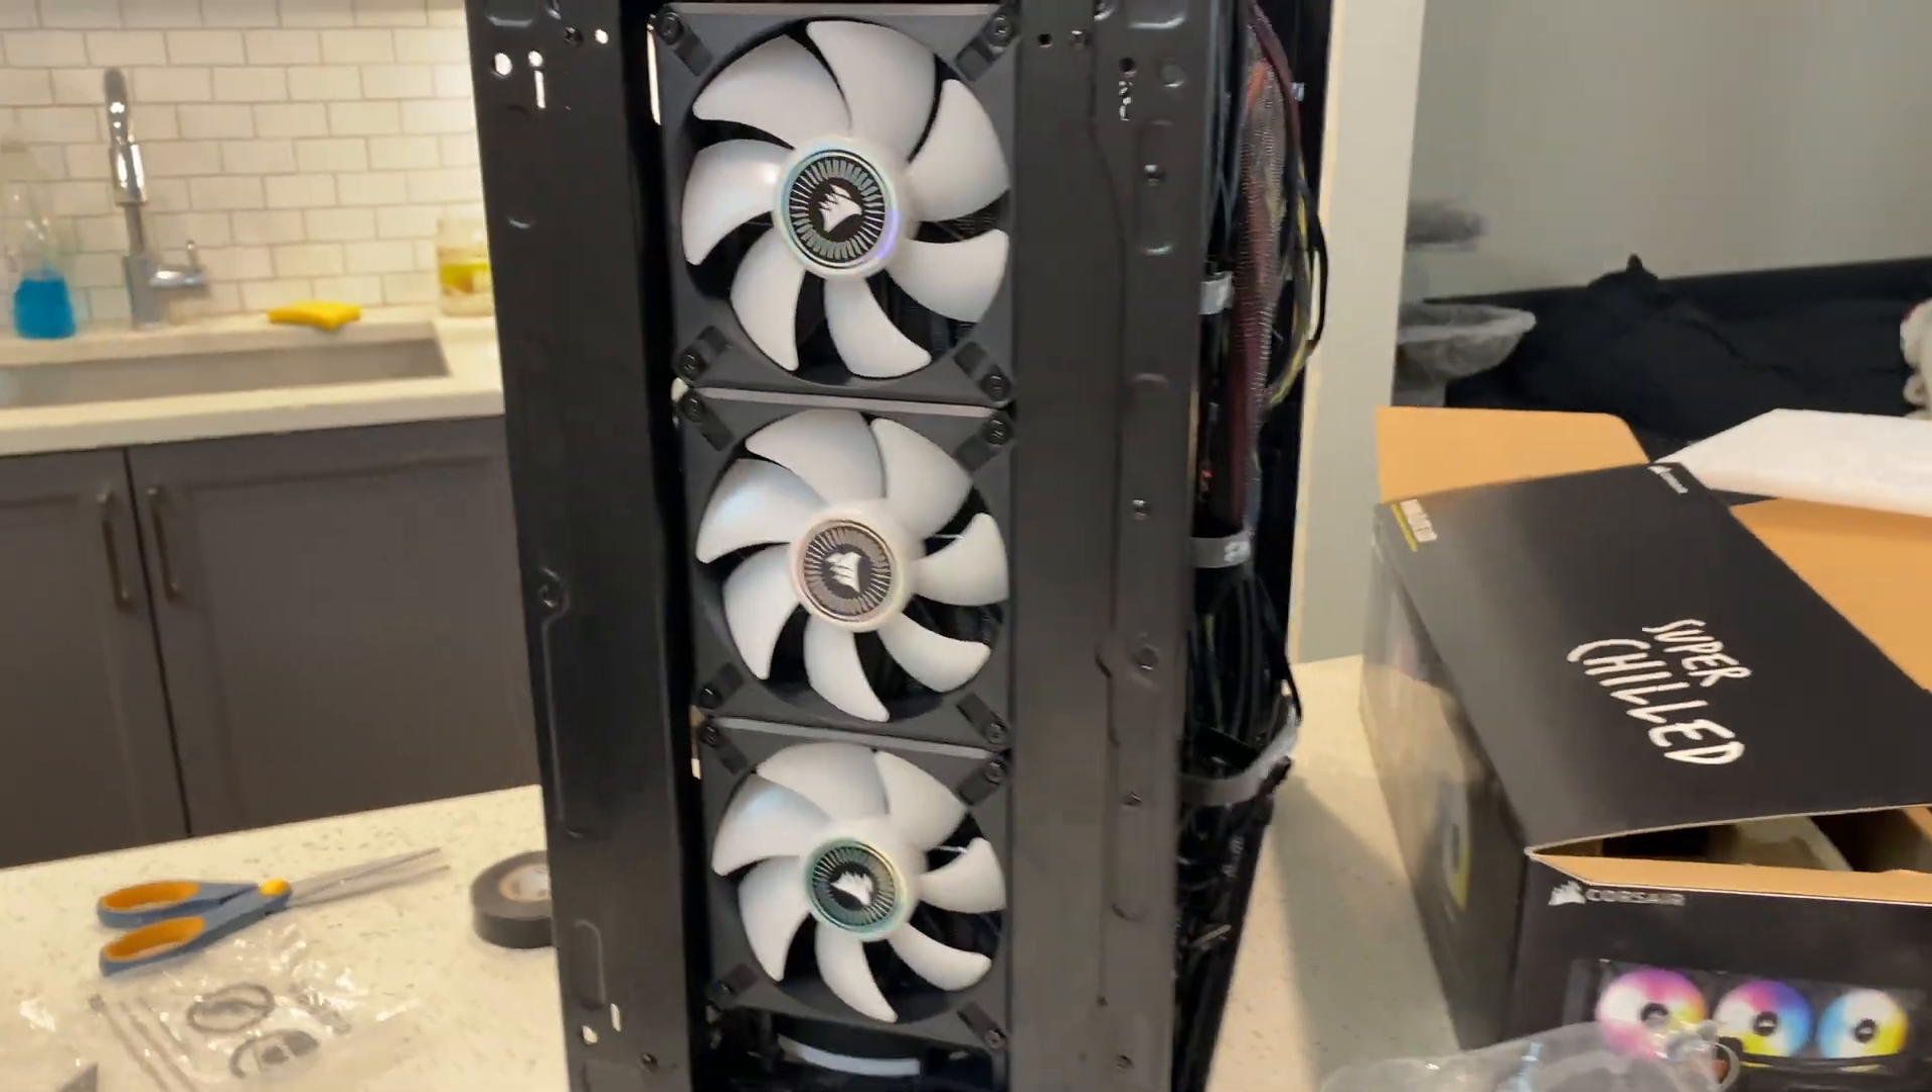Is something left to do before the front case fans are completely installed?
No.